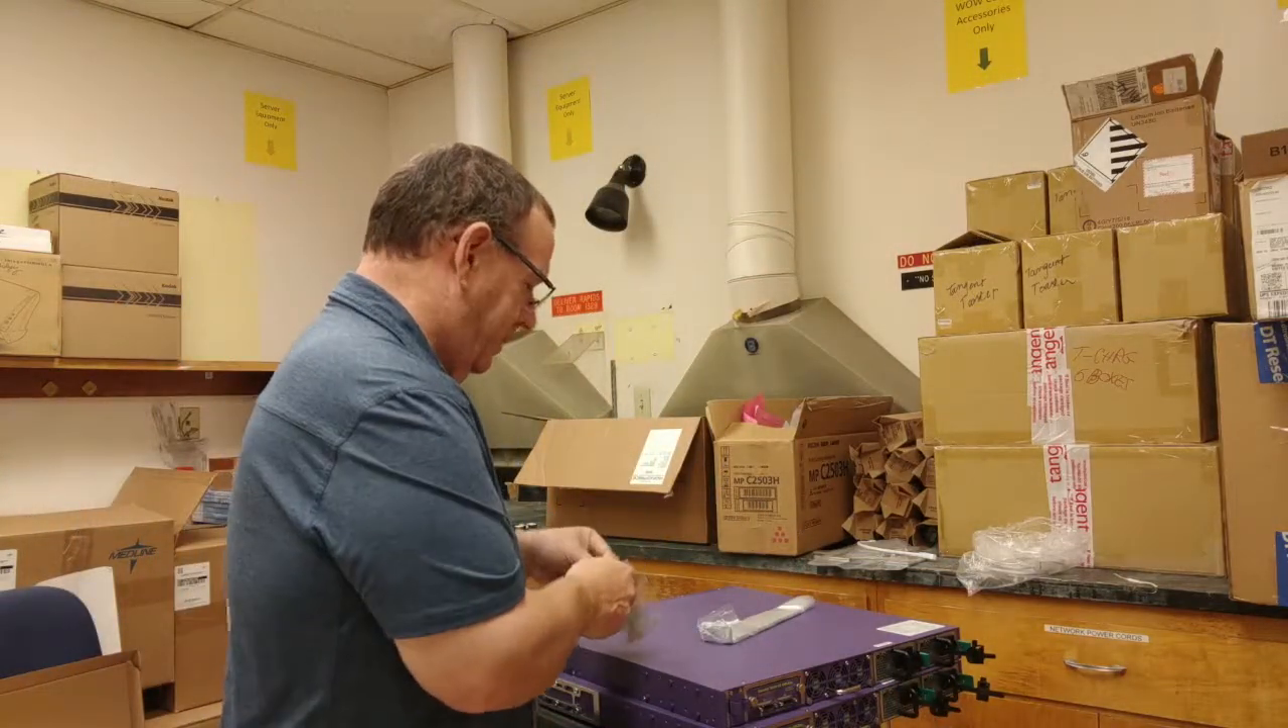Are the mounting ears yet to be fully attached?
Yes.